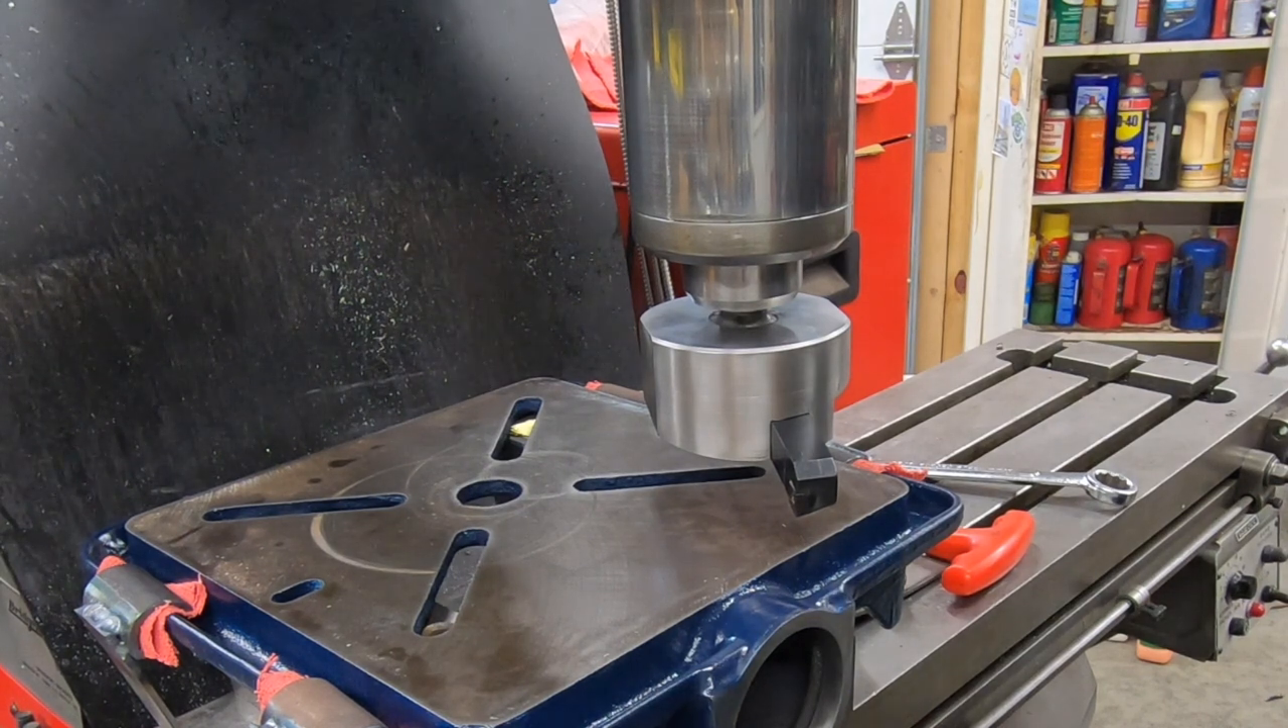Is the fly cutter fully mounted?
Yes.